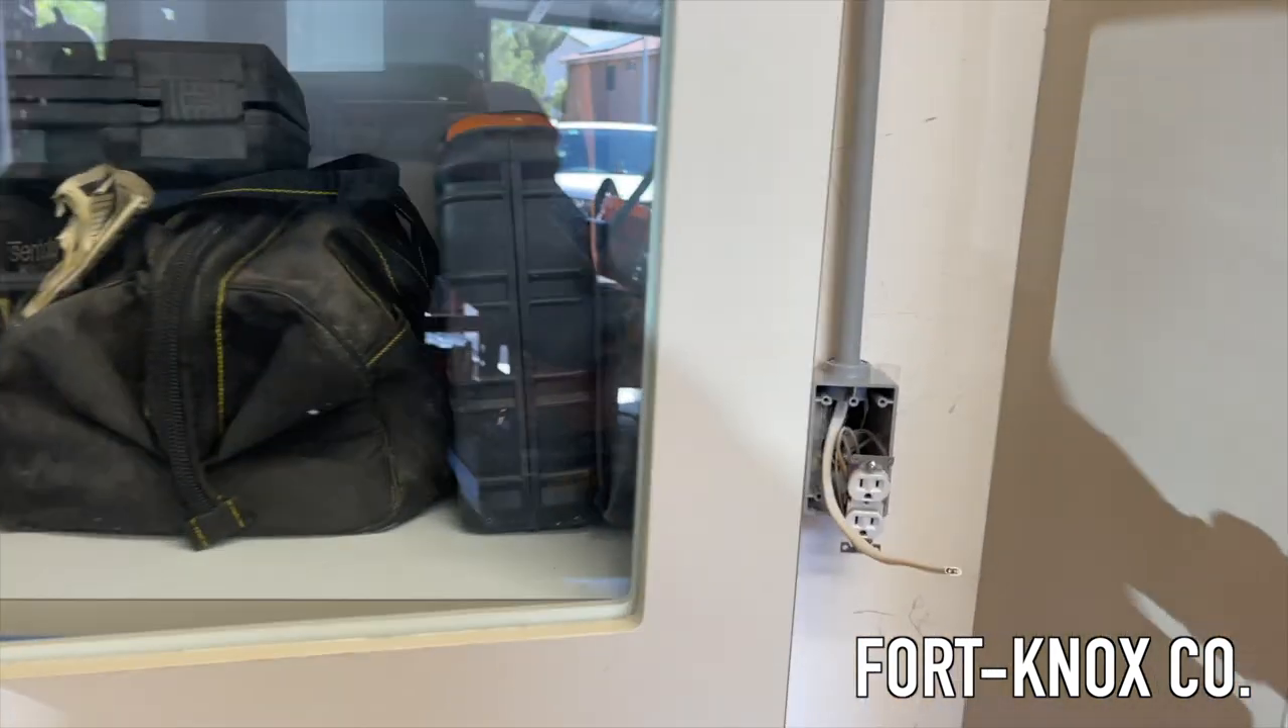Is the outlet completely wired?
No.